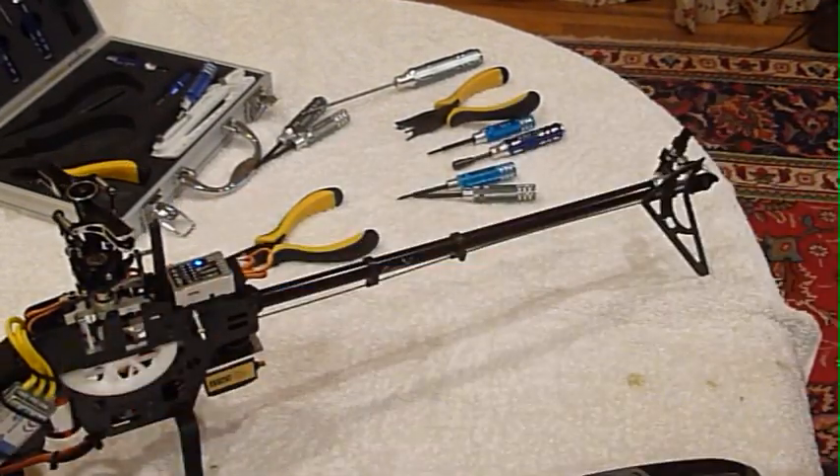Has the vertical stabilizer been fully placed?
Yes.